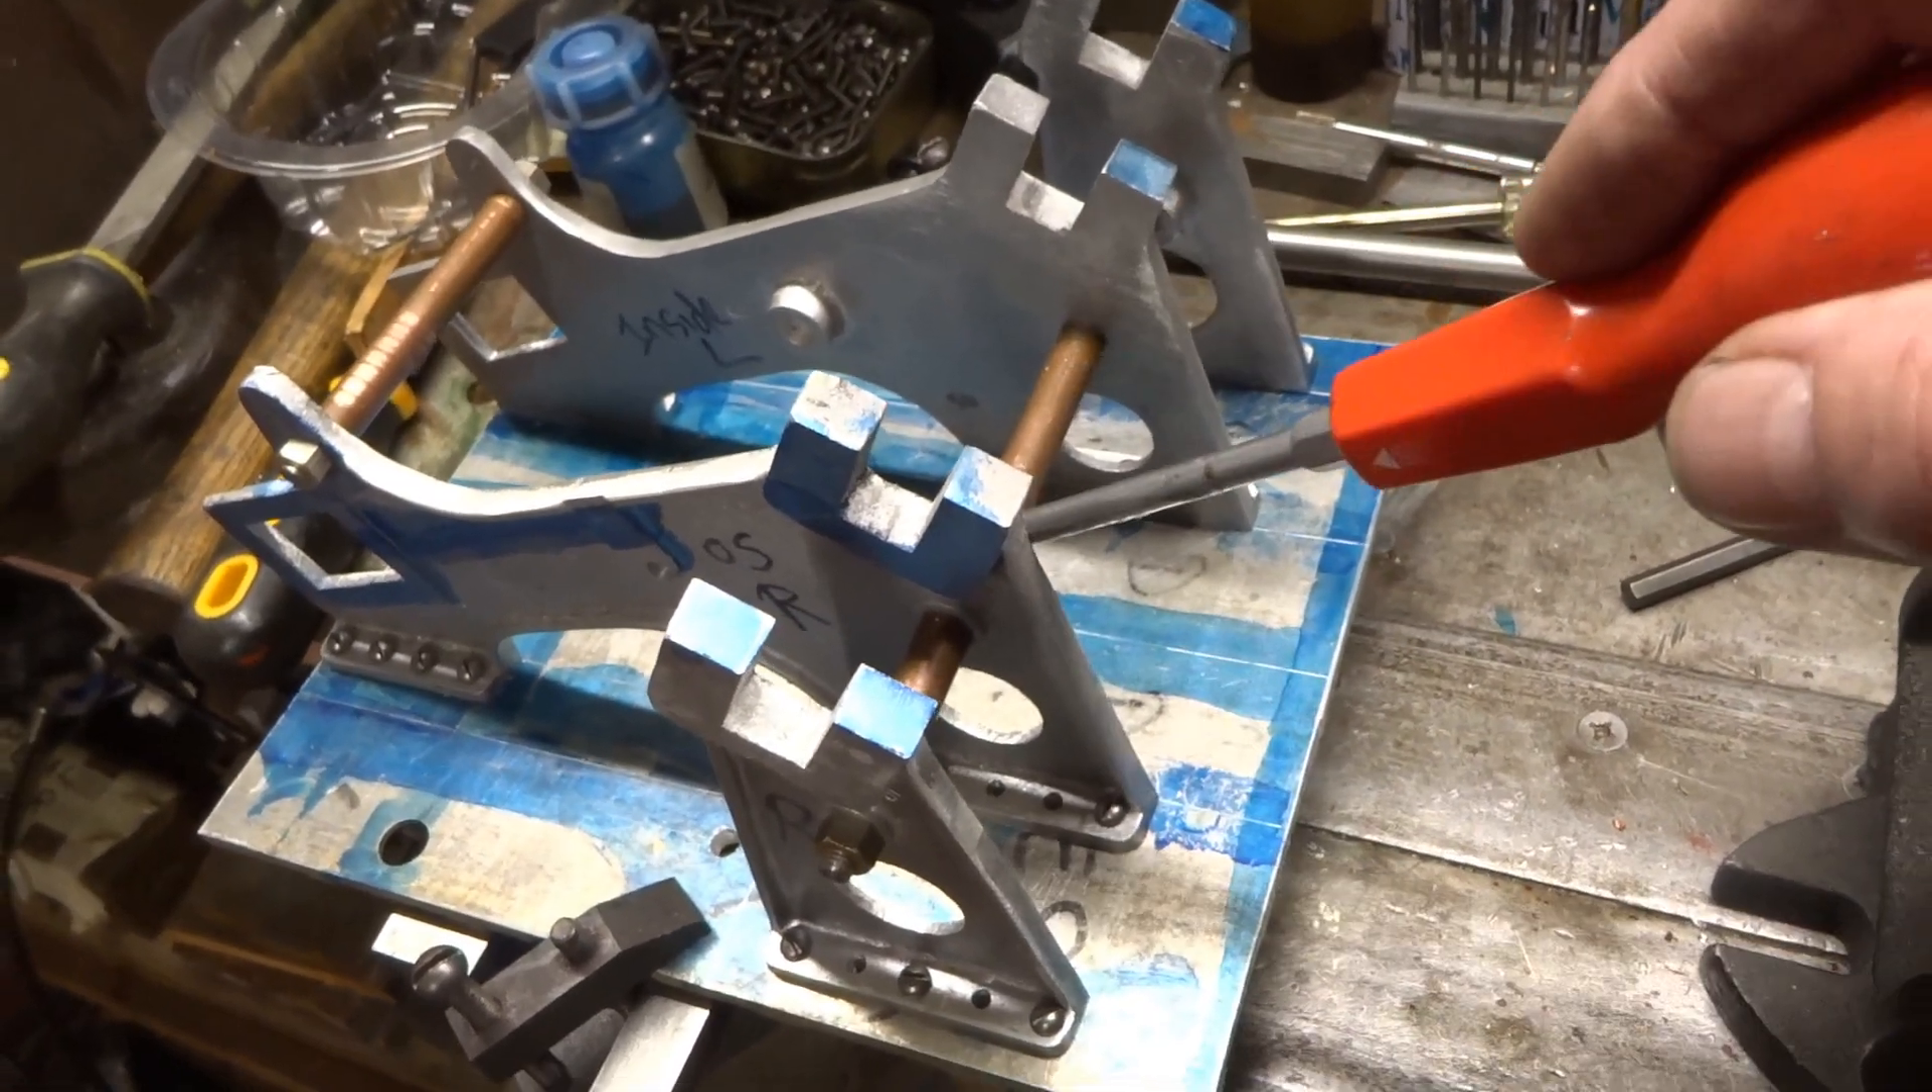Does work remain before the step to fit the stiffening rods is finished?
No.